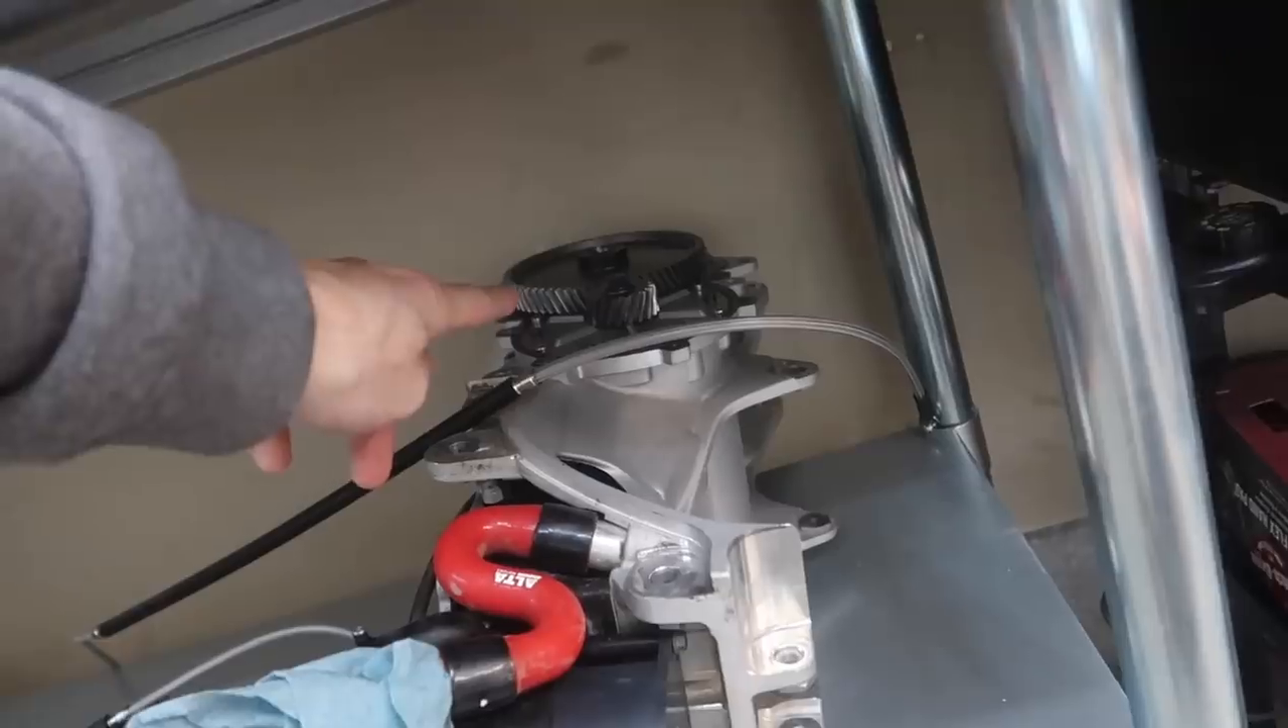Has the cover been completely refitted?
No.